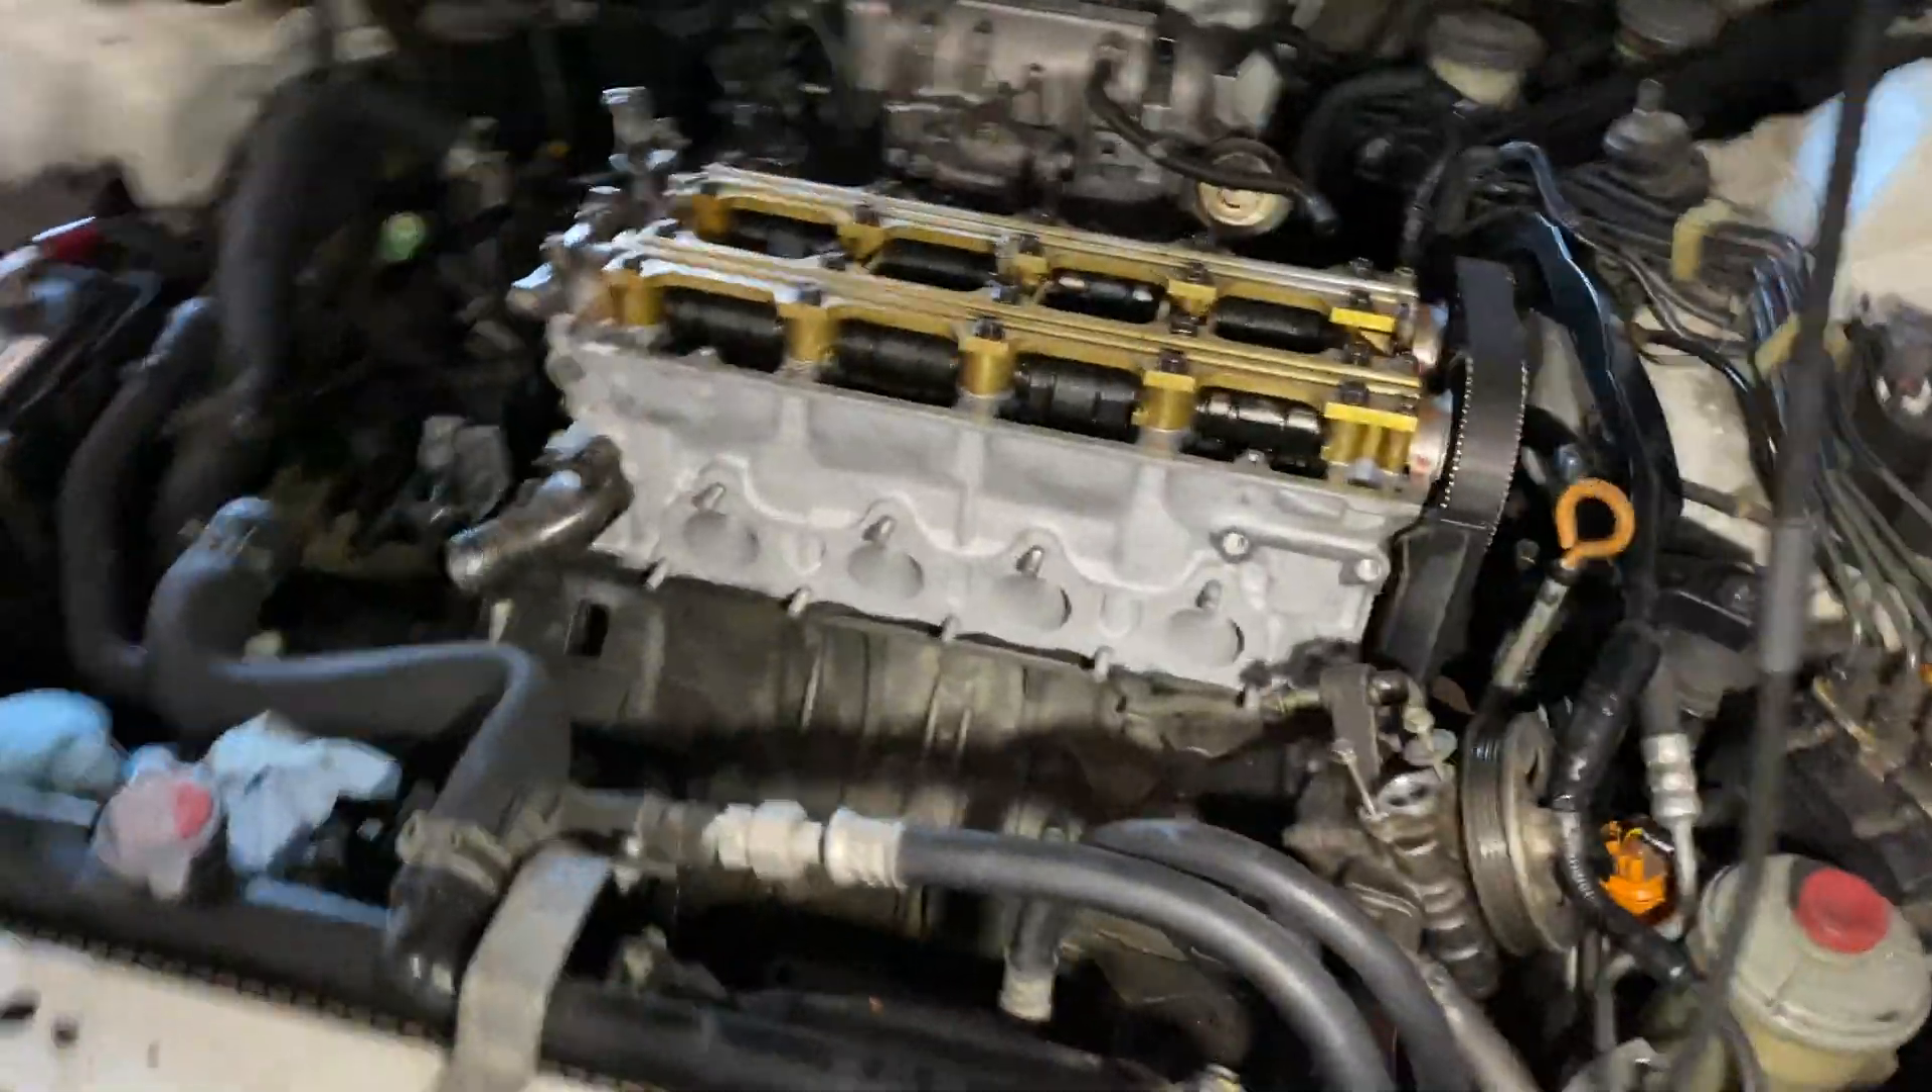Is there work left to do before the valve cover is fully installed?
Yes.